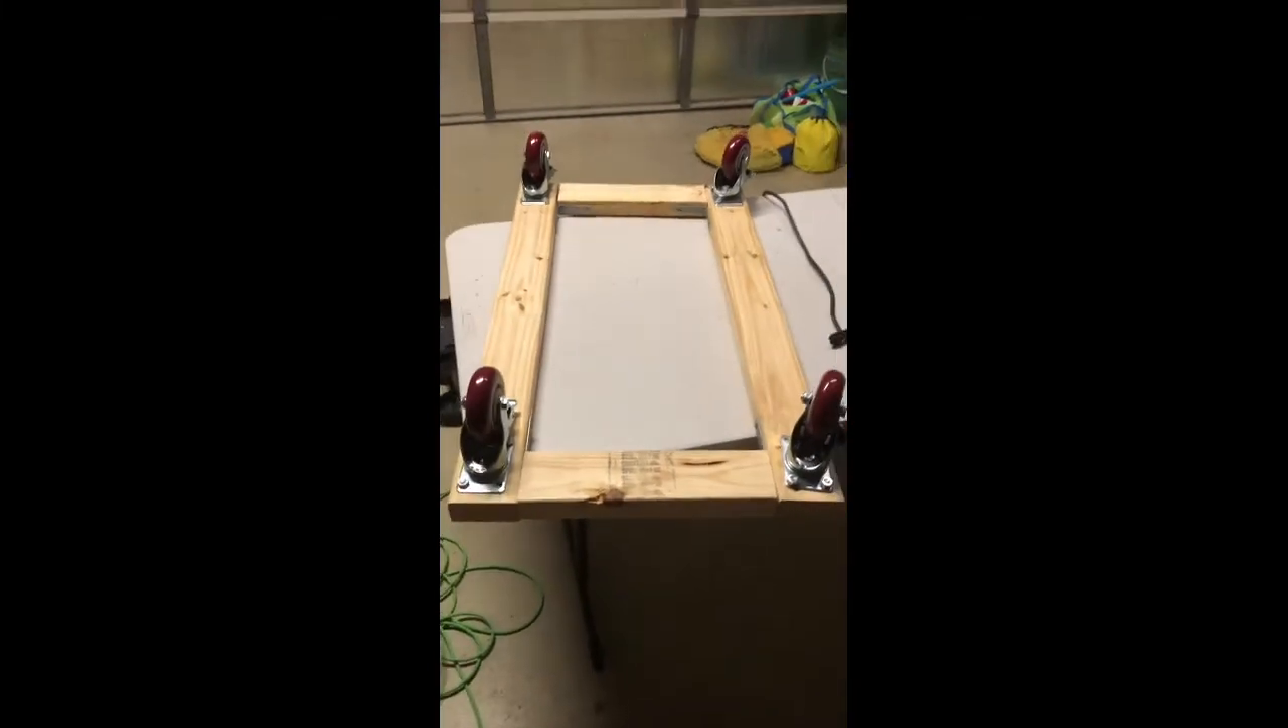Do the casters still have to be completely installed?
No.